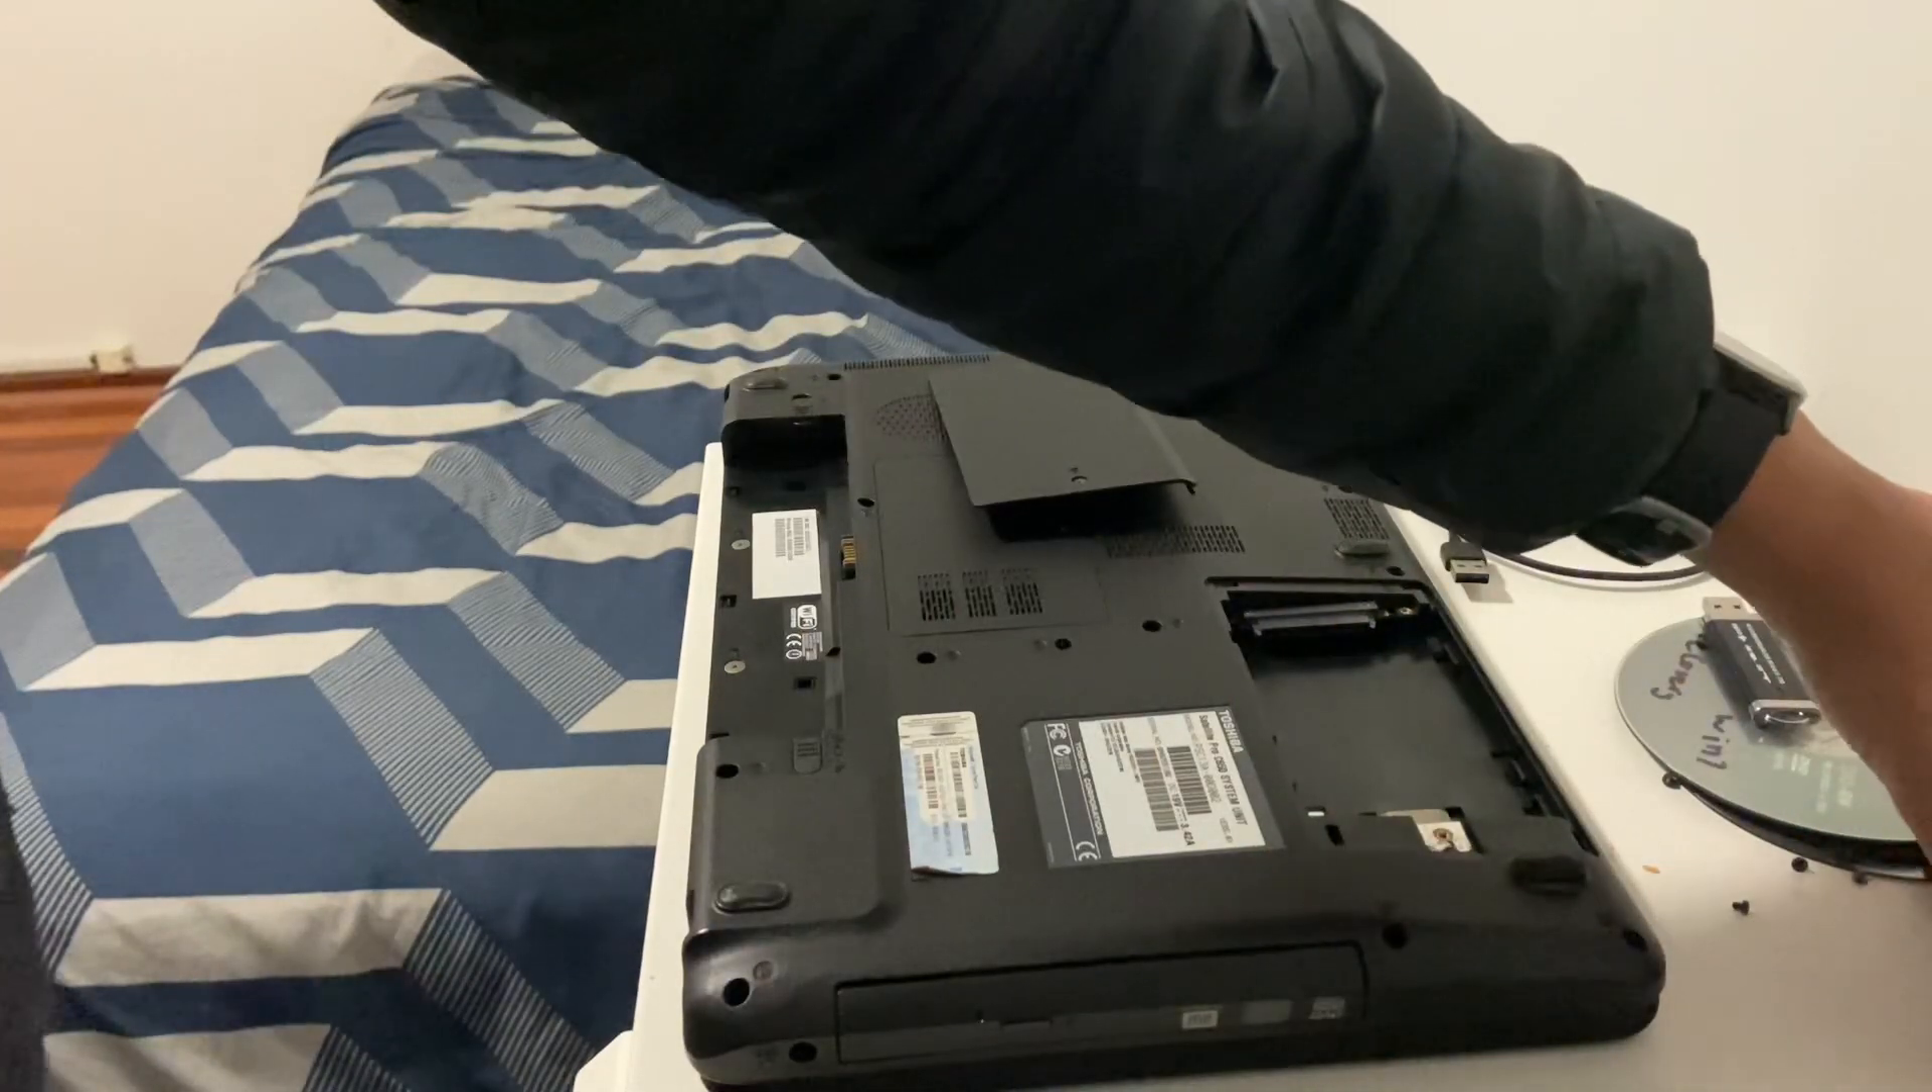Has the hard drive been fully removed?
Yes.